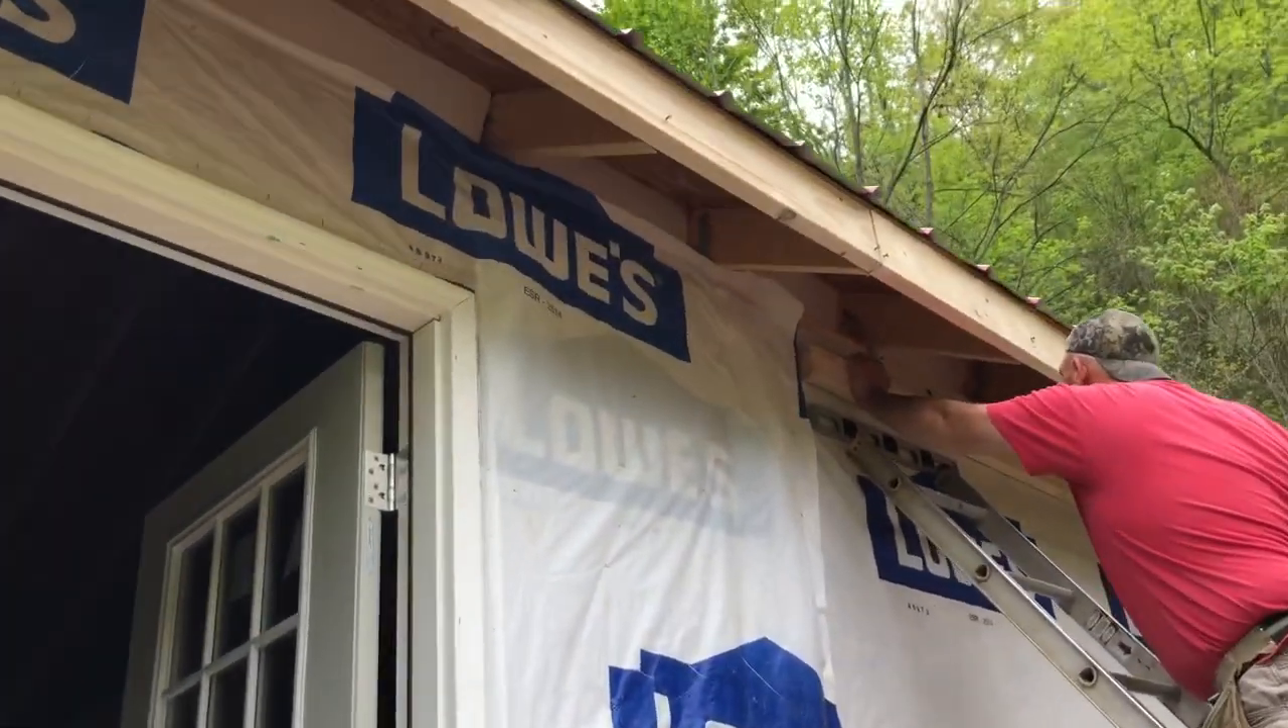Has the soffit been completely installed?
No.